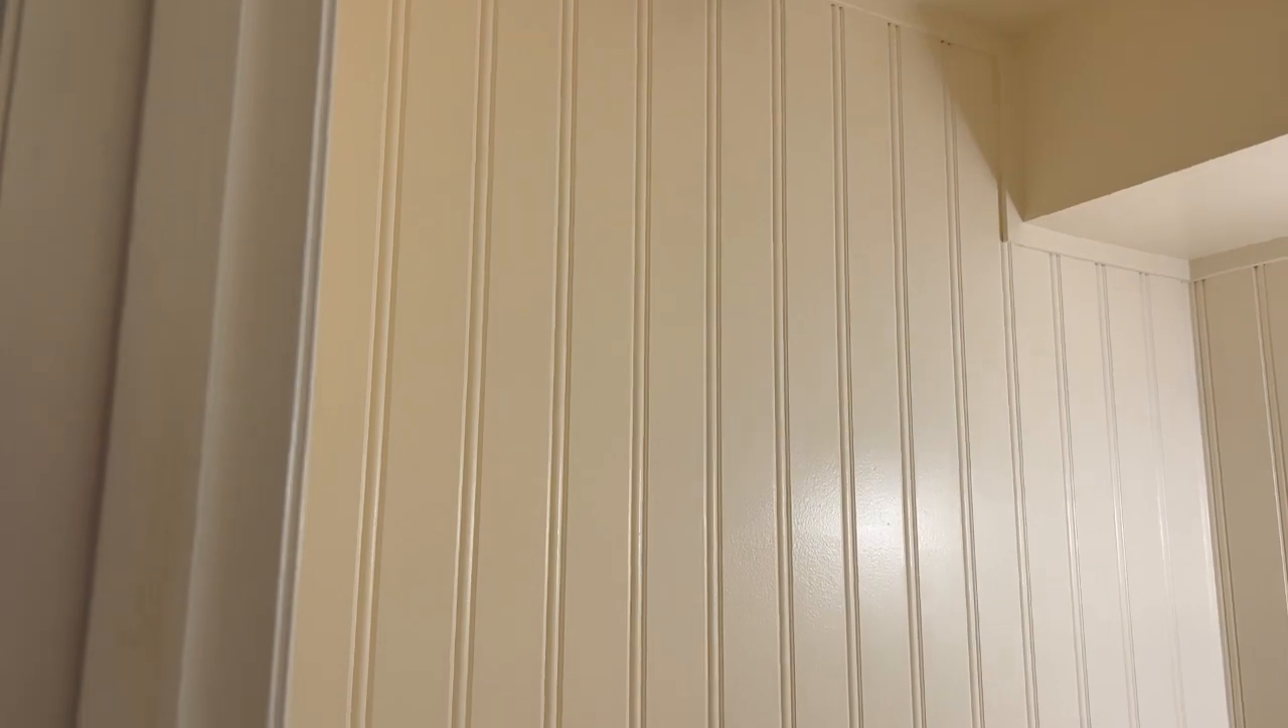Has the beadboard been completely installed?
Yes.